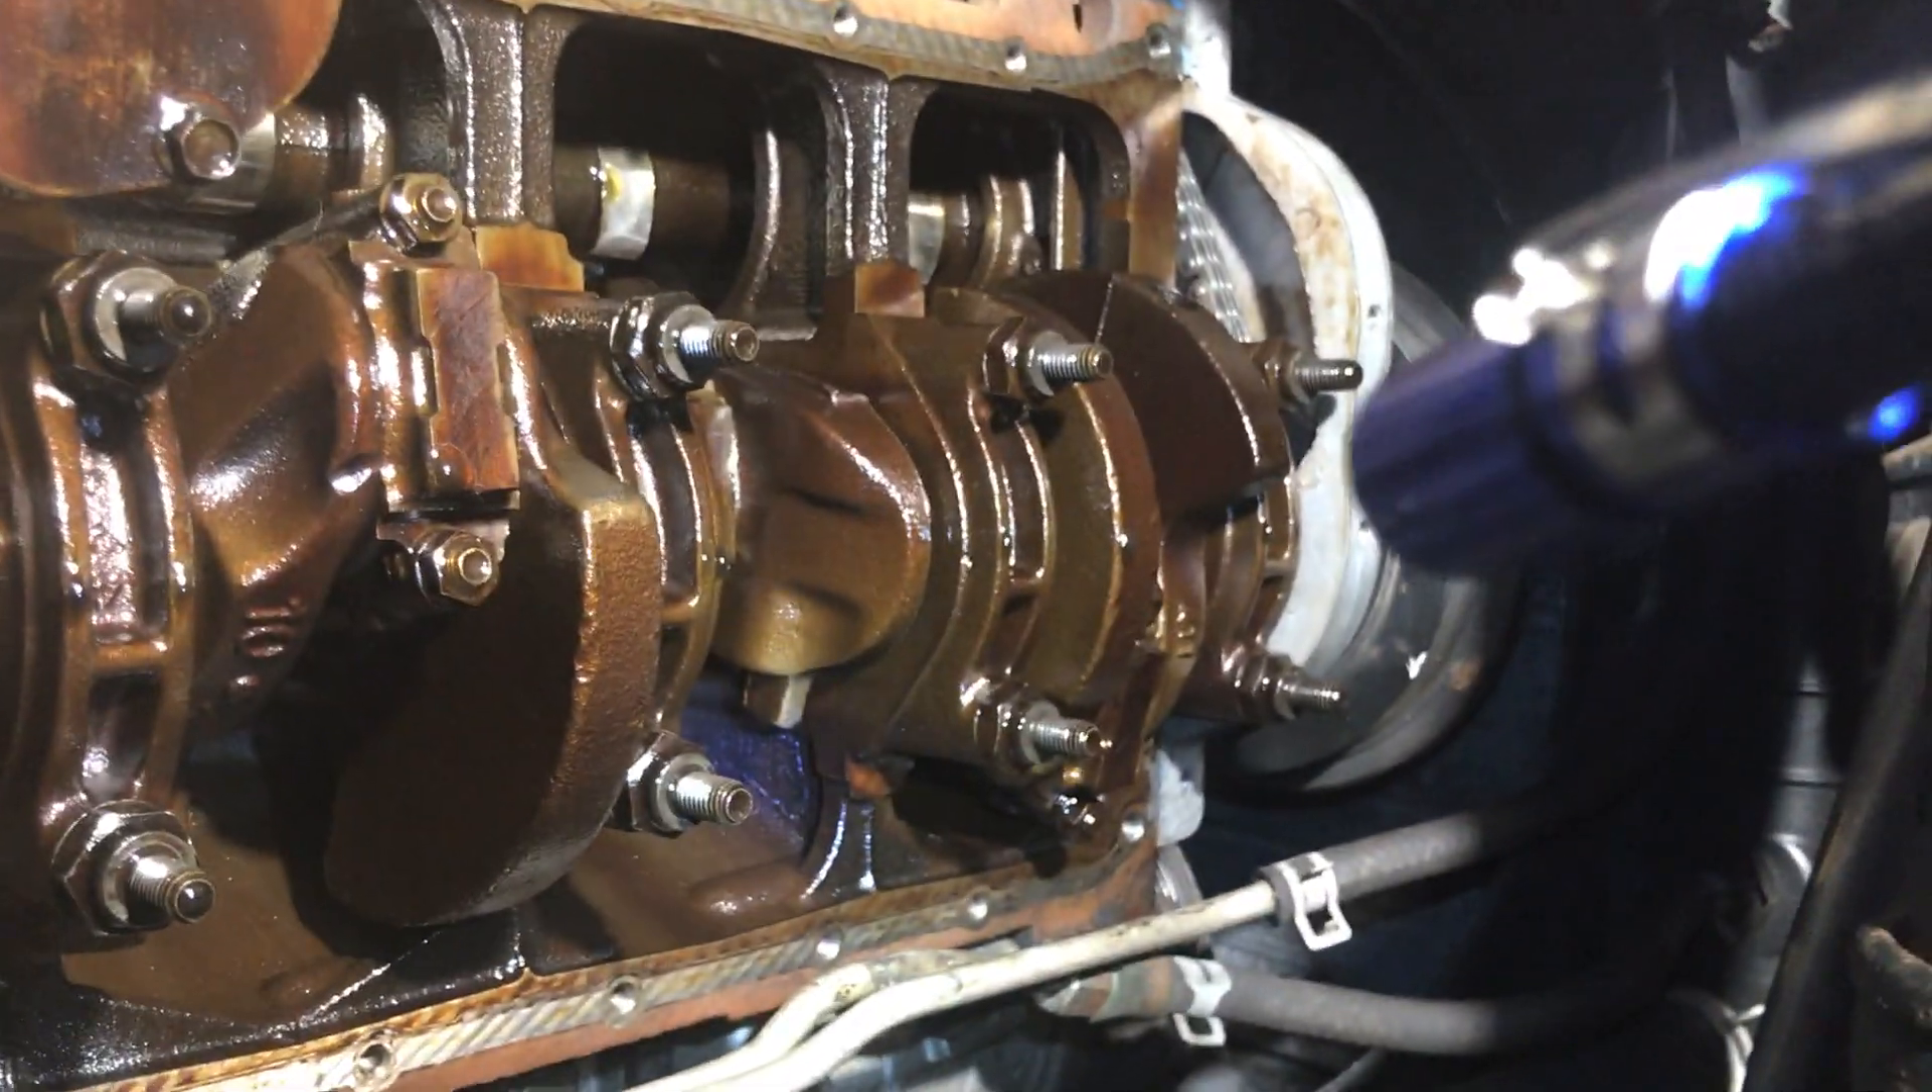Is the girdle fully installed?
No.